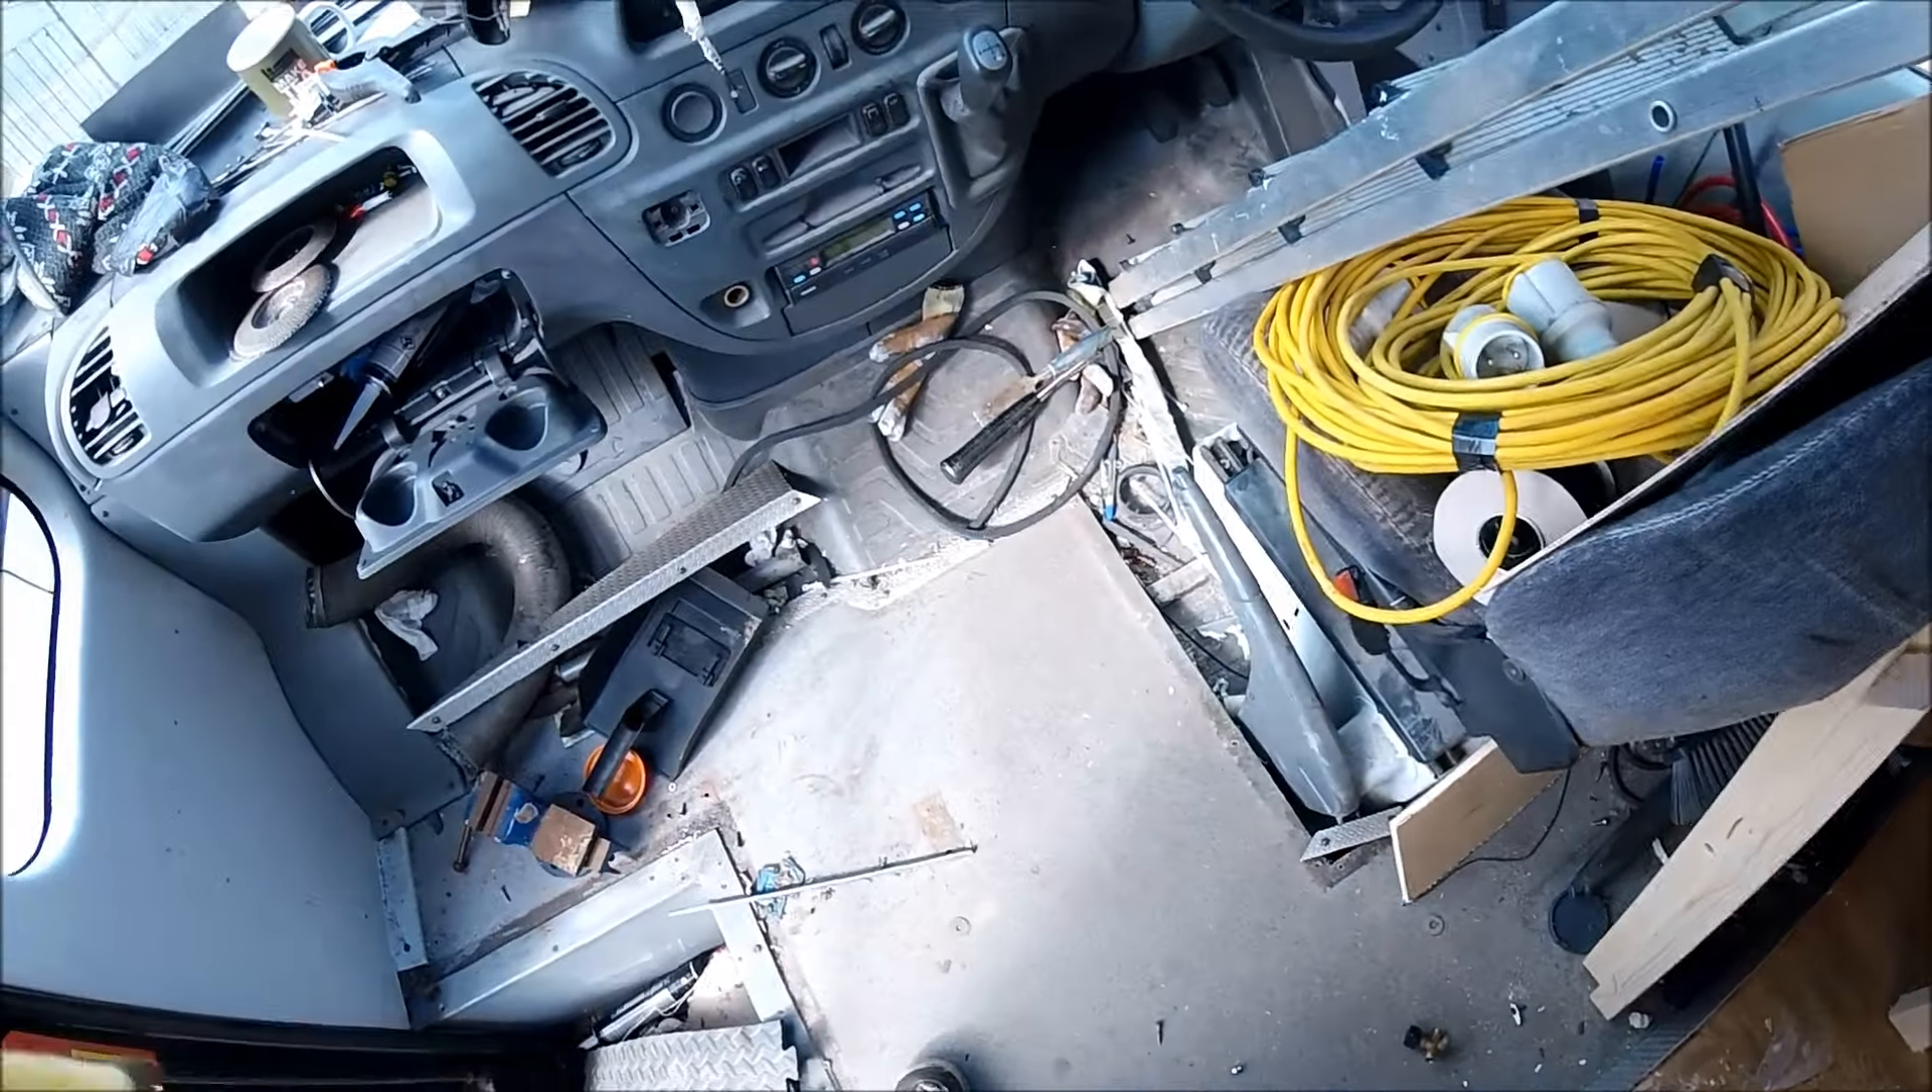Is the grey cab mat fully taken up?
No.